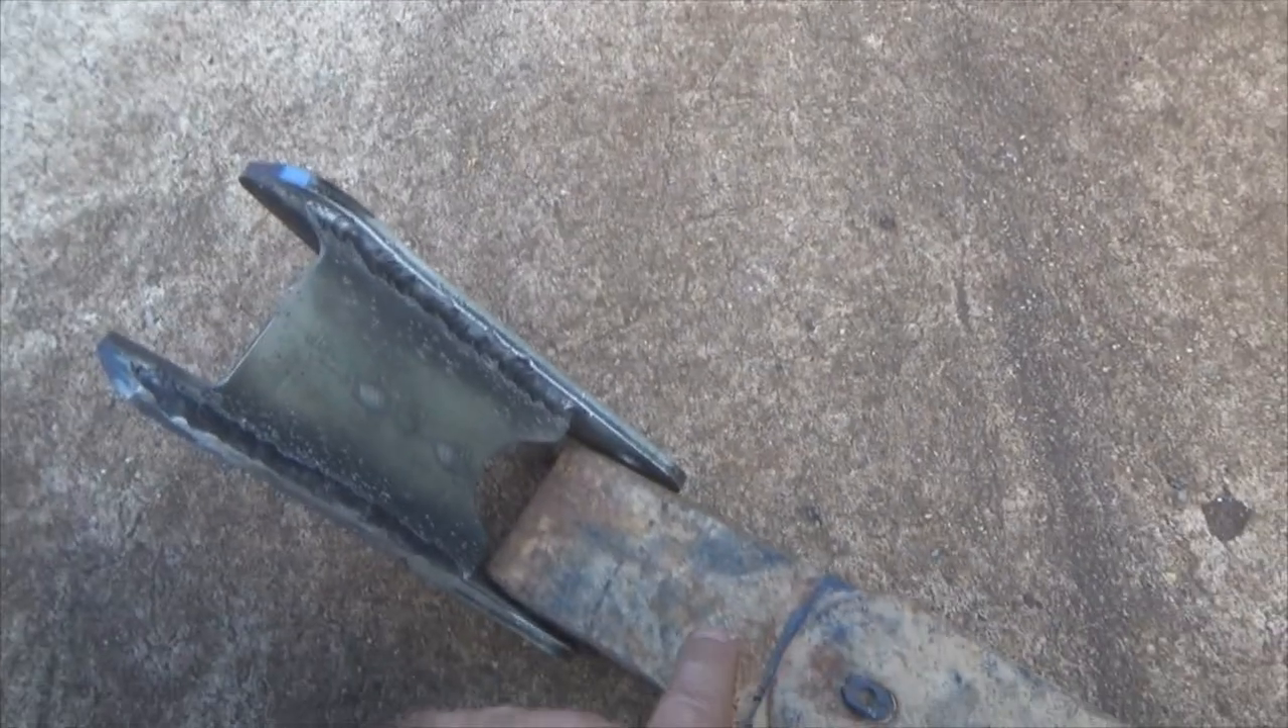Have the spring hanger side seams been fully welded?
Yes.